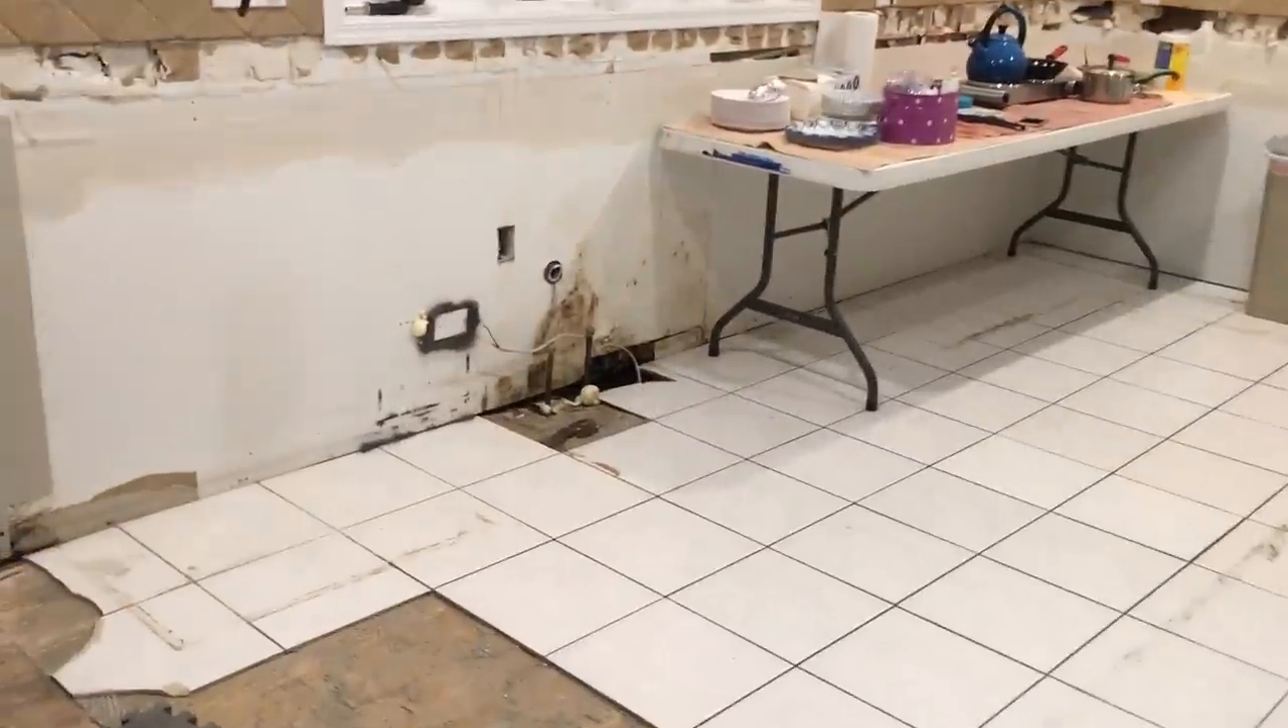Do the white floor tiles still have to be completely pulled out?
Yes.